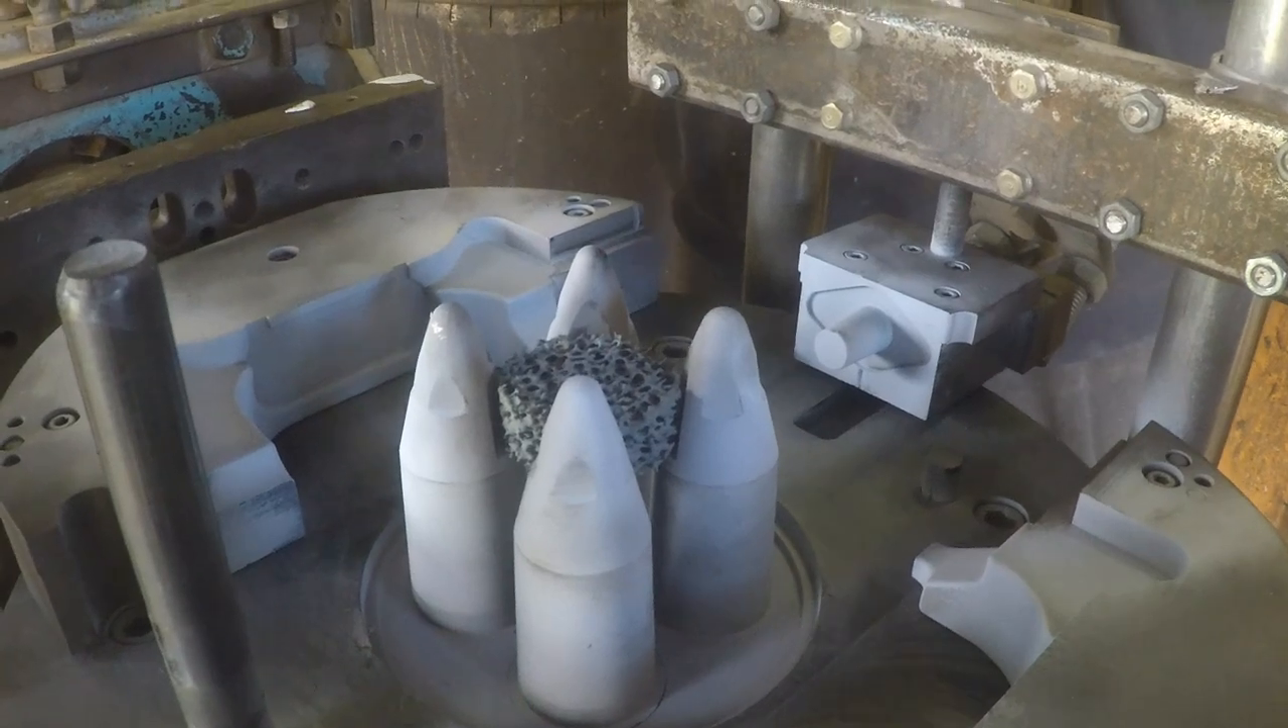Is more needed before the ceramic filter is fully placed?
No.